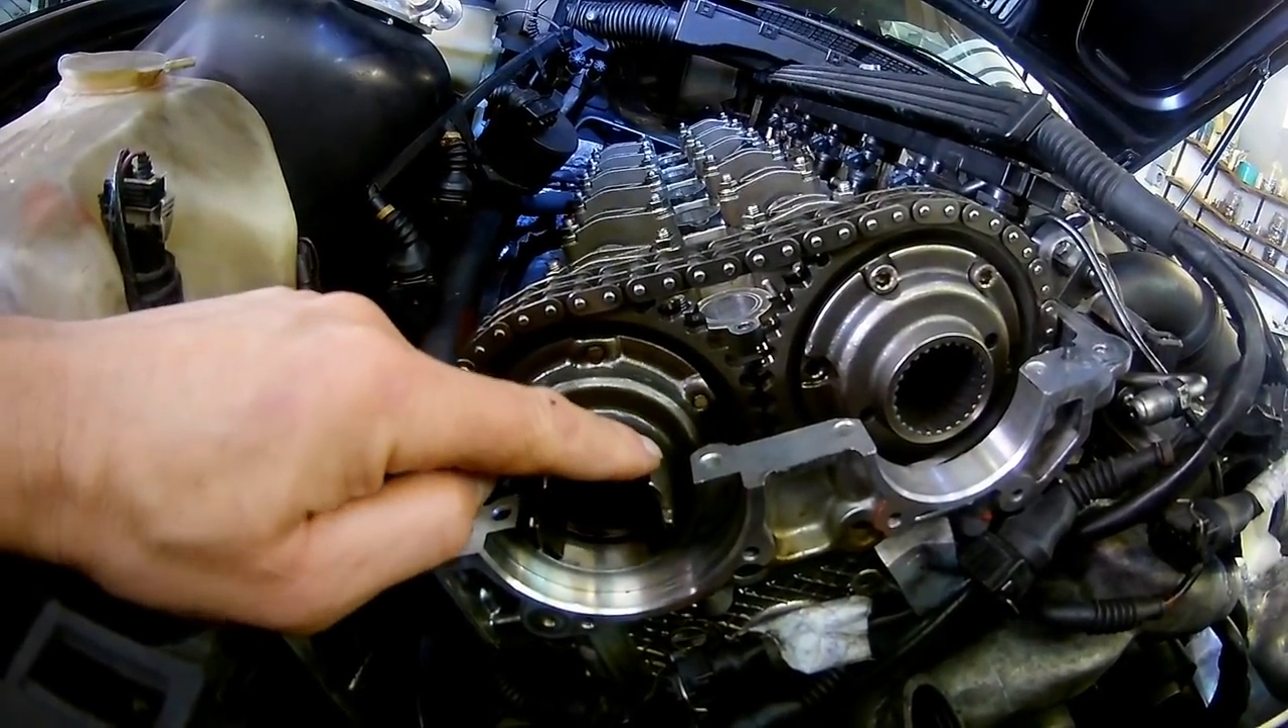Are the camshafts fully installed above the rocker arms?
Yes.